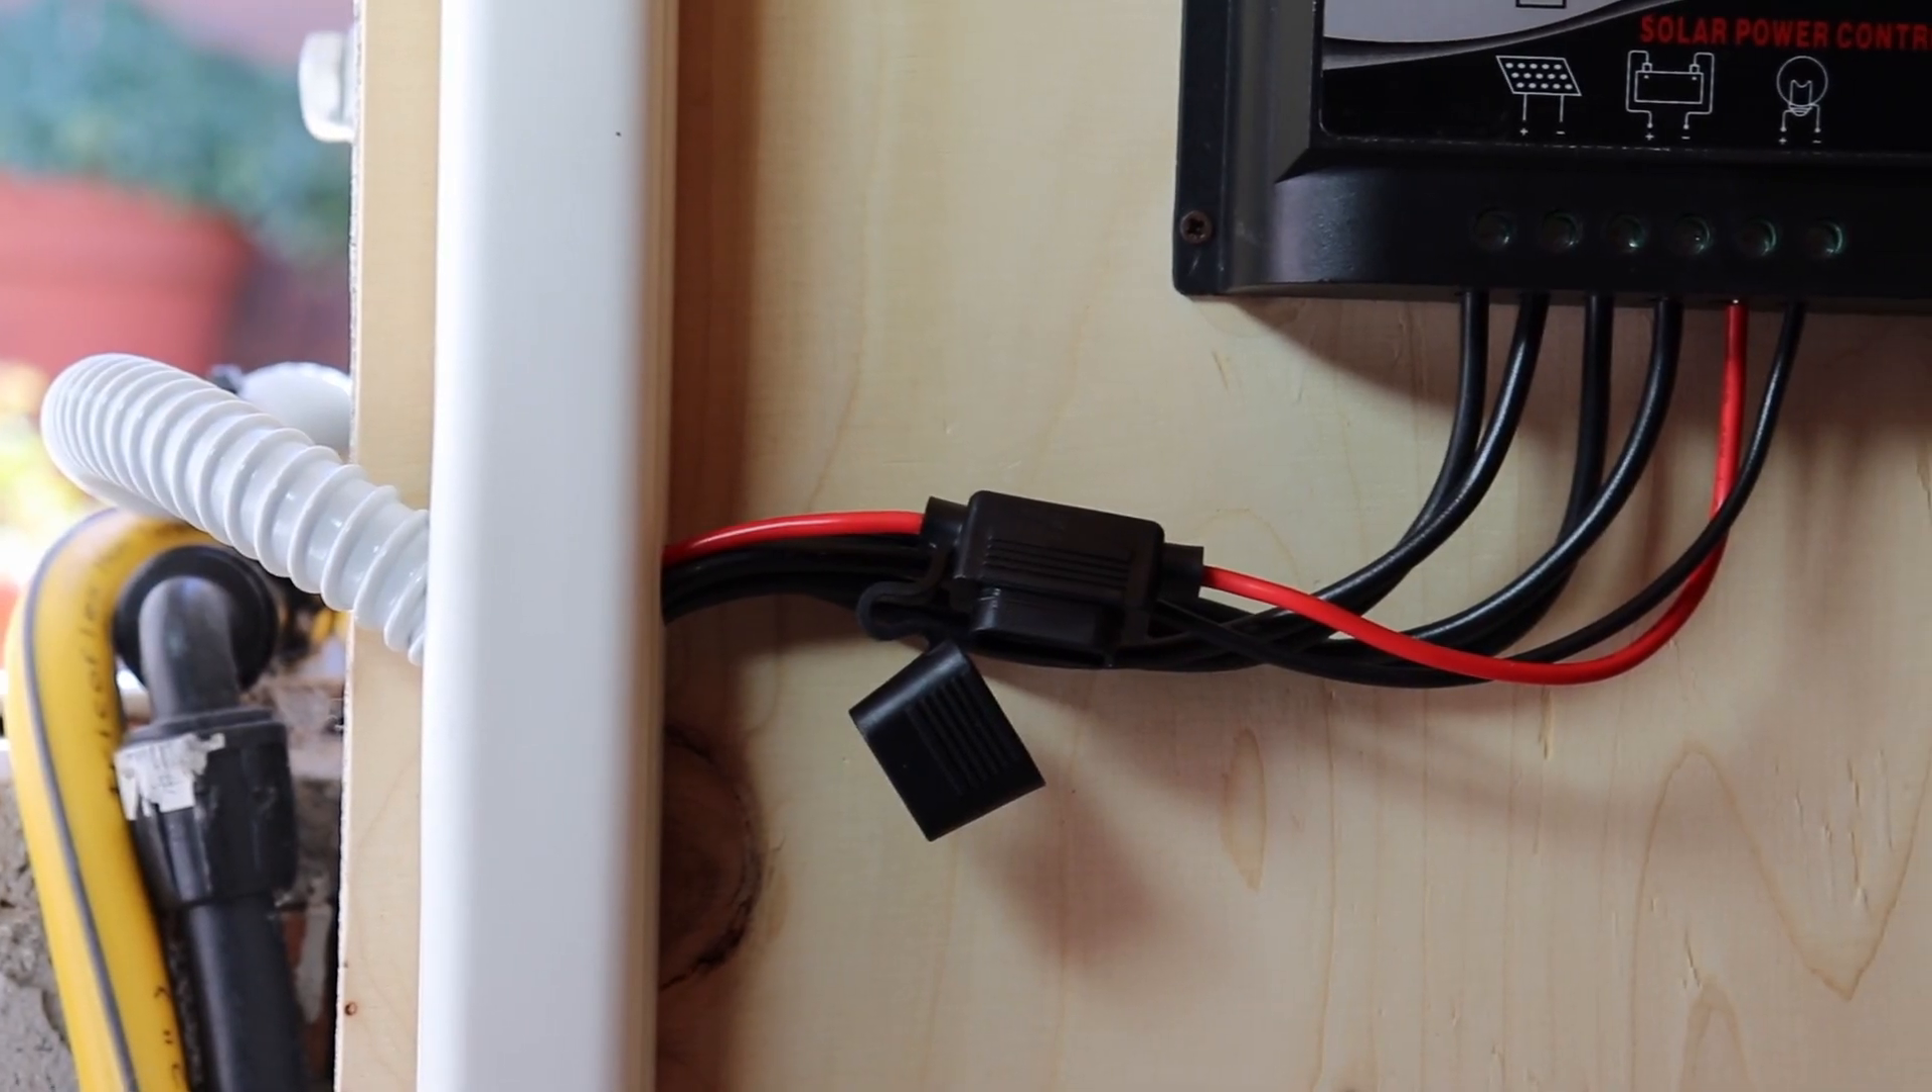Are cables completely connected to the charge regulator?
Yes.